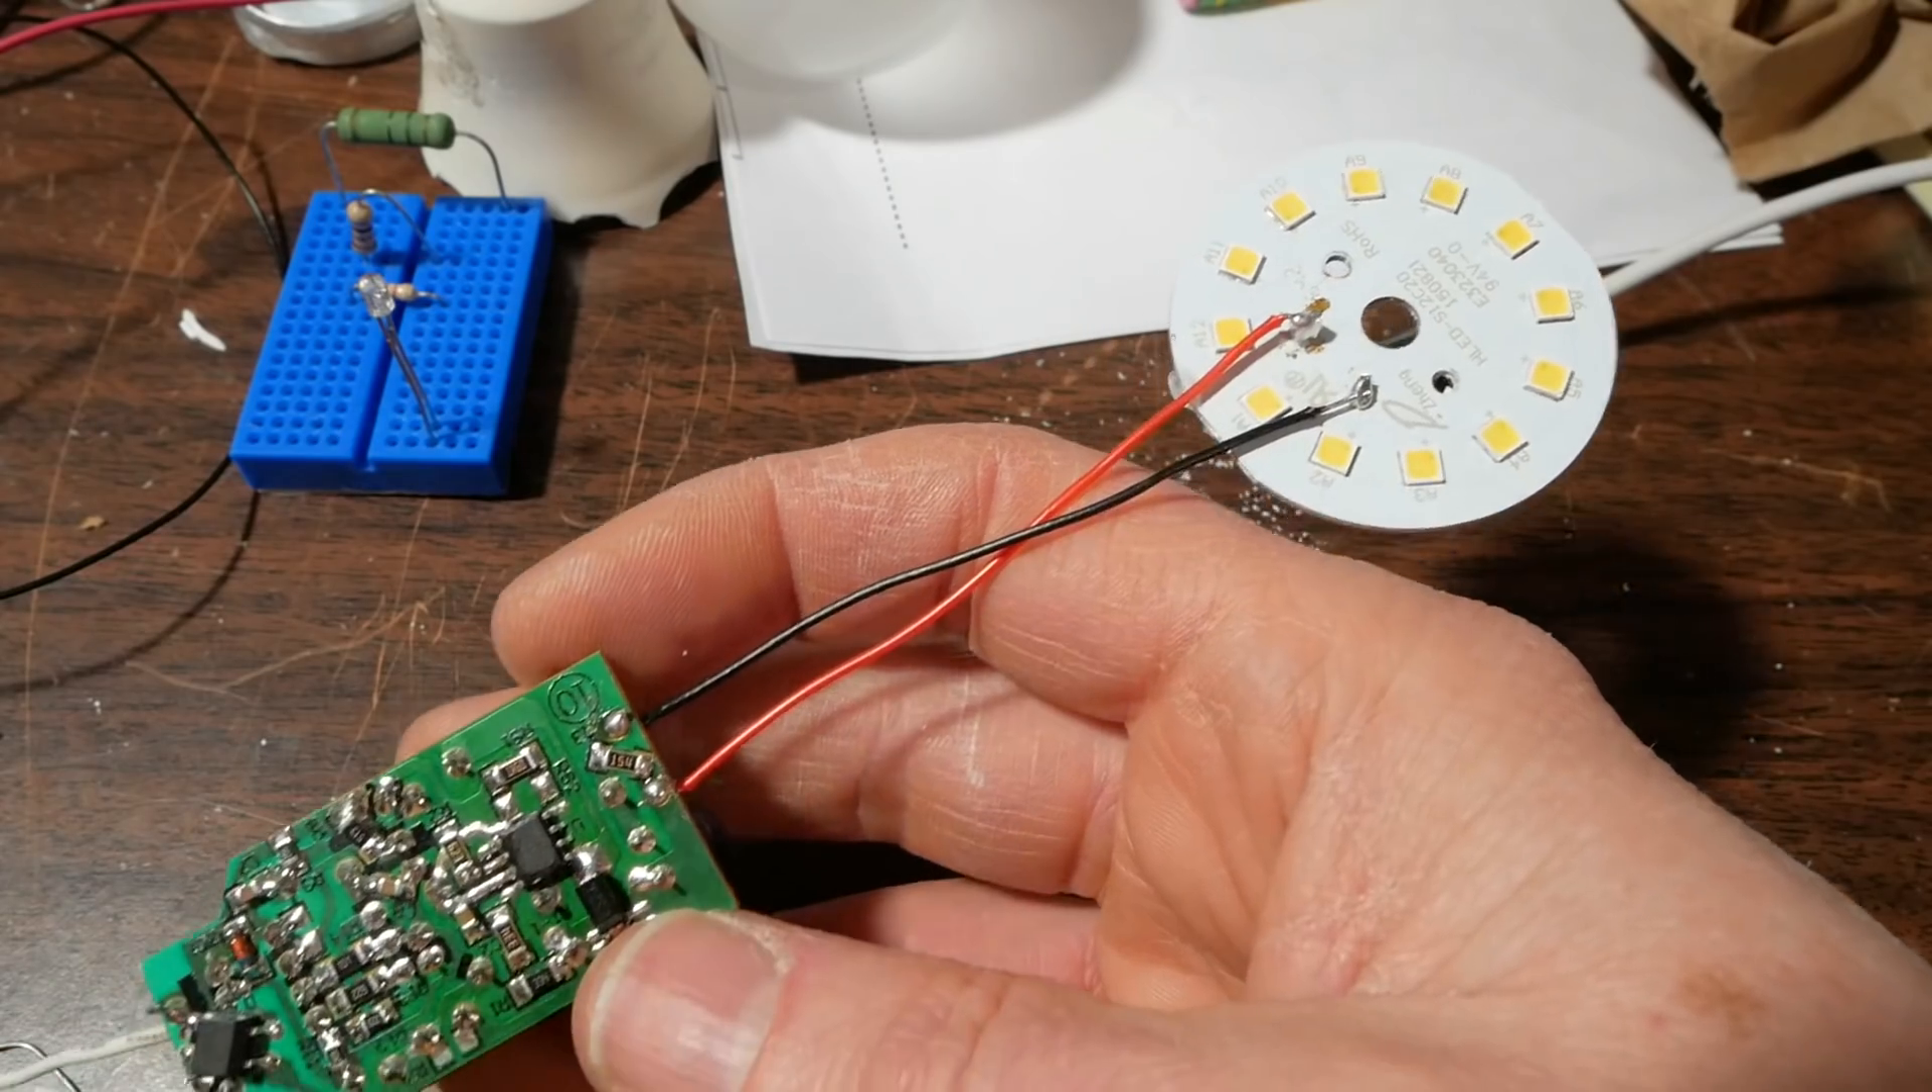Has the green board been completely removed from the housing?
Yes.